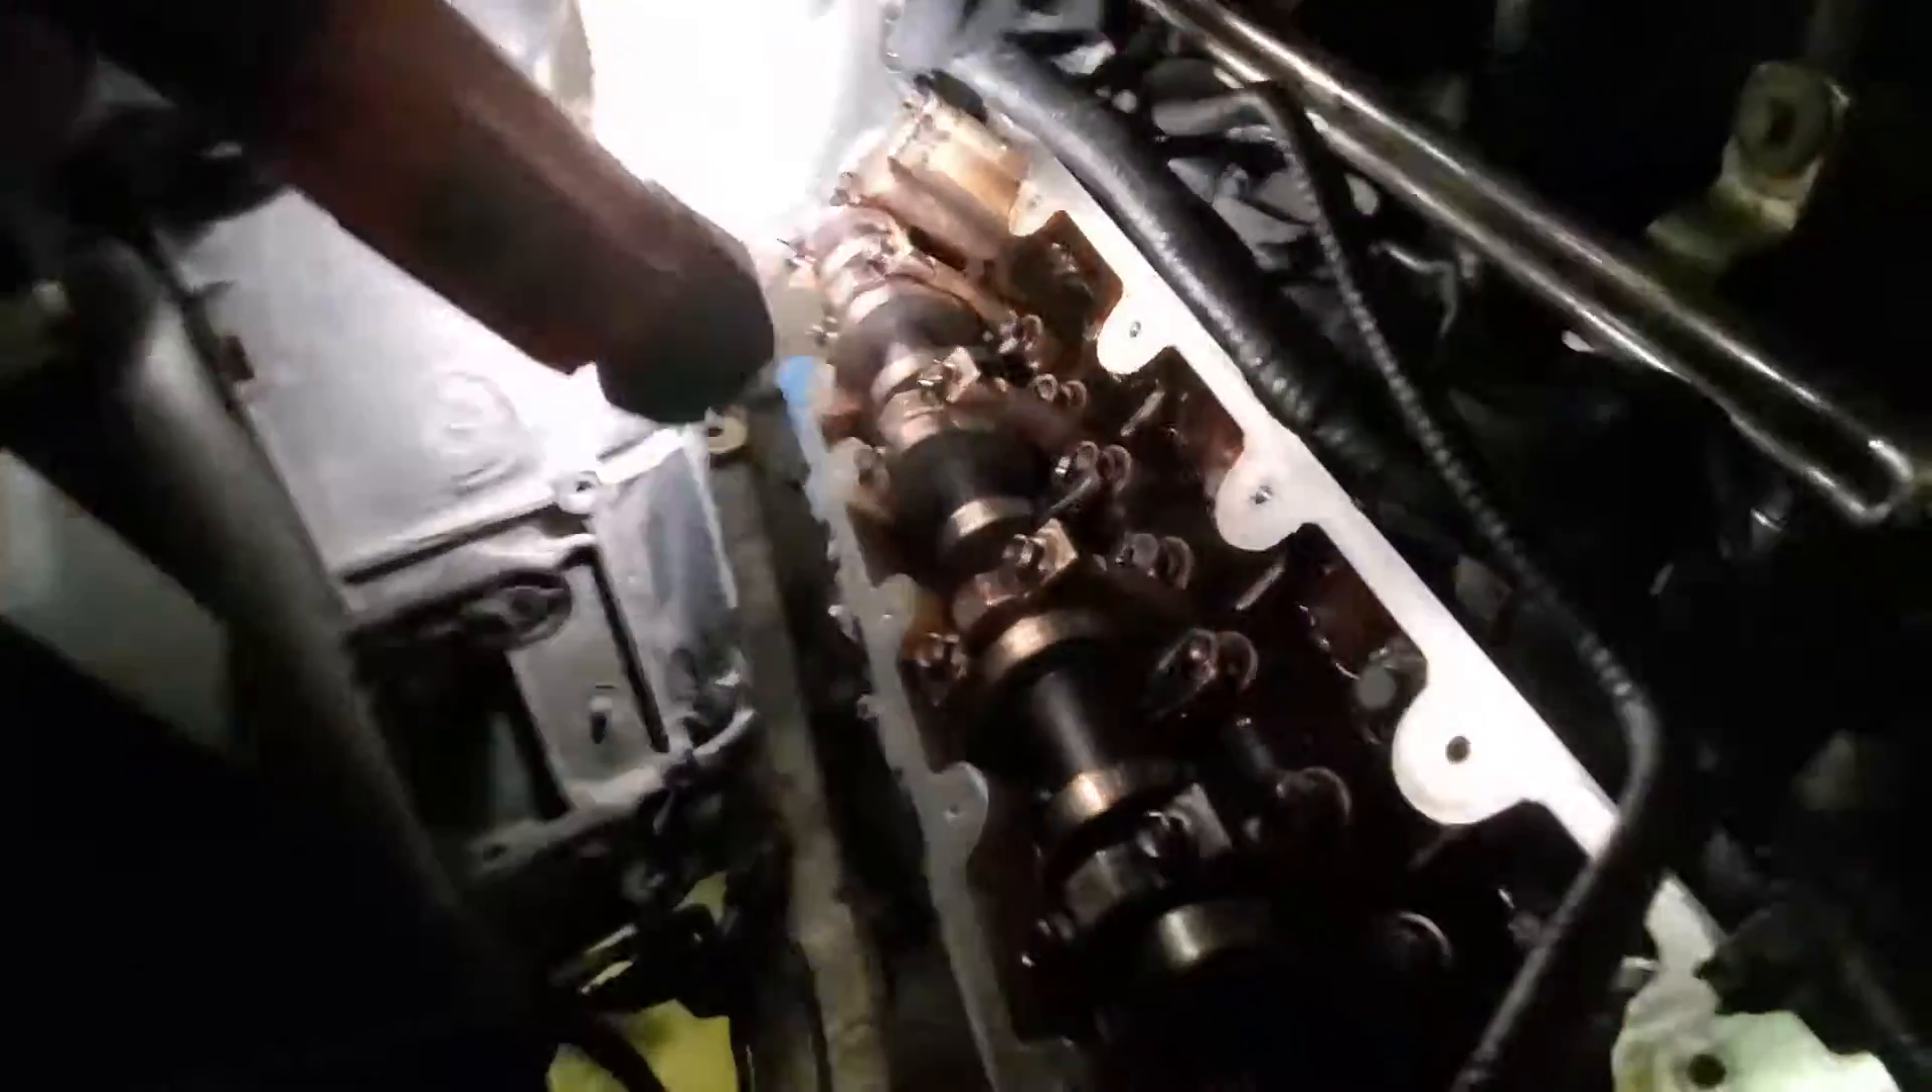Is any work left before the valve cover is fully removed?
No.